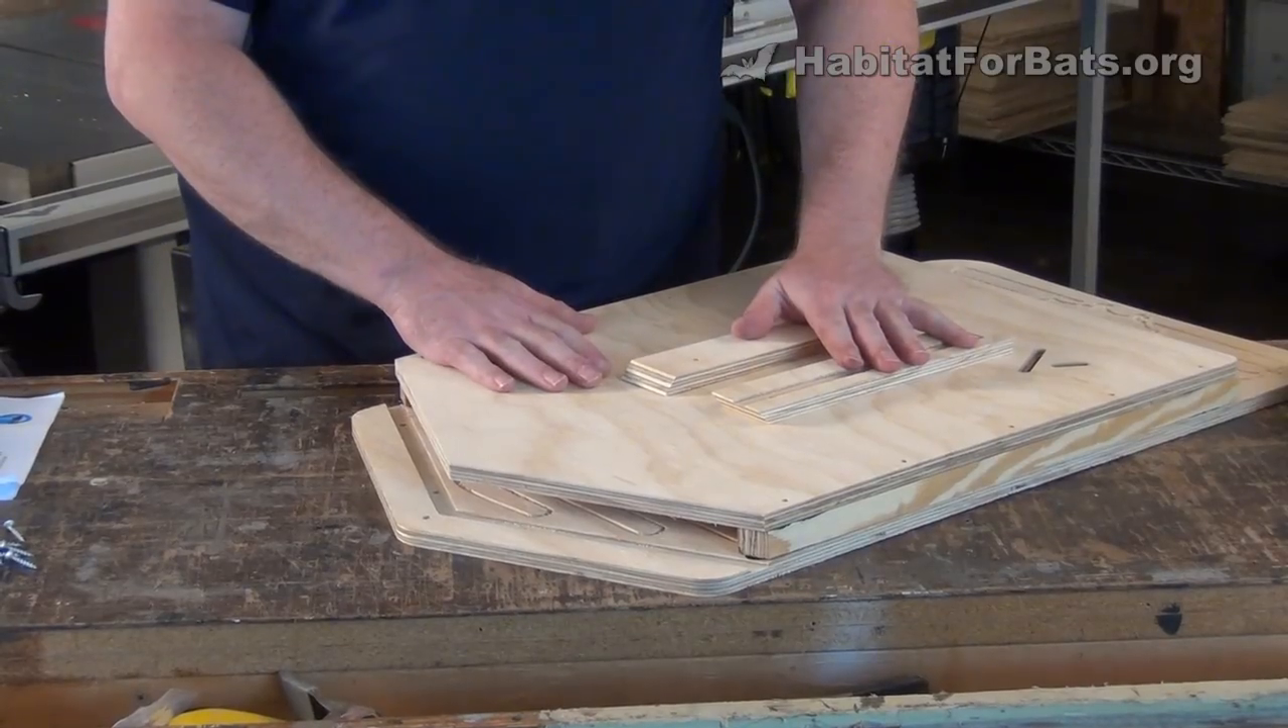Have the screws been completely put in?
No.